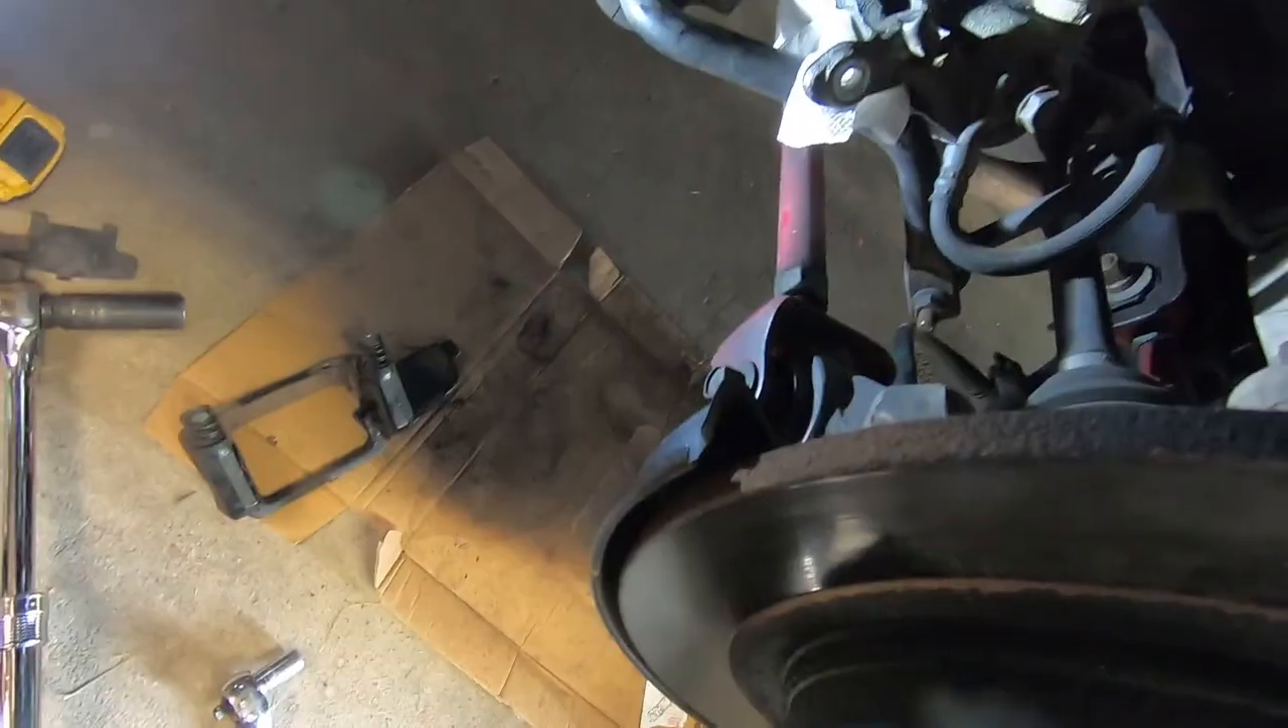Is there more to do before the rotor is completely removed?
Yes.